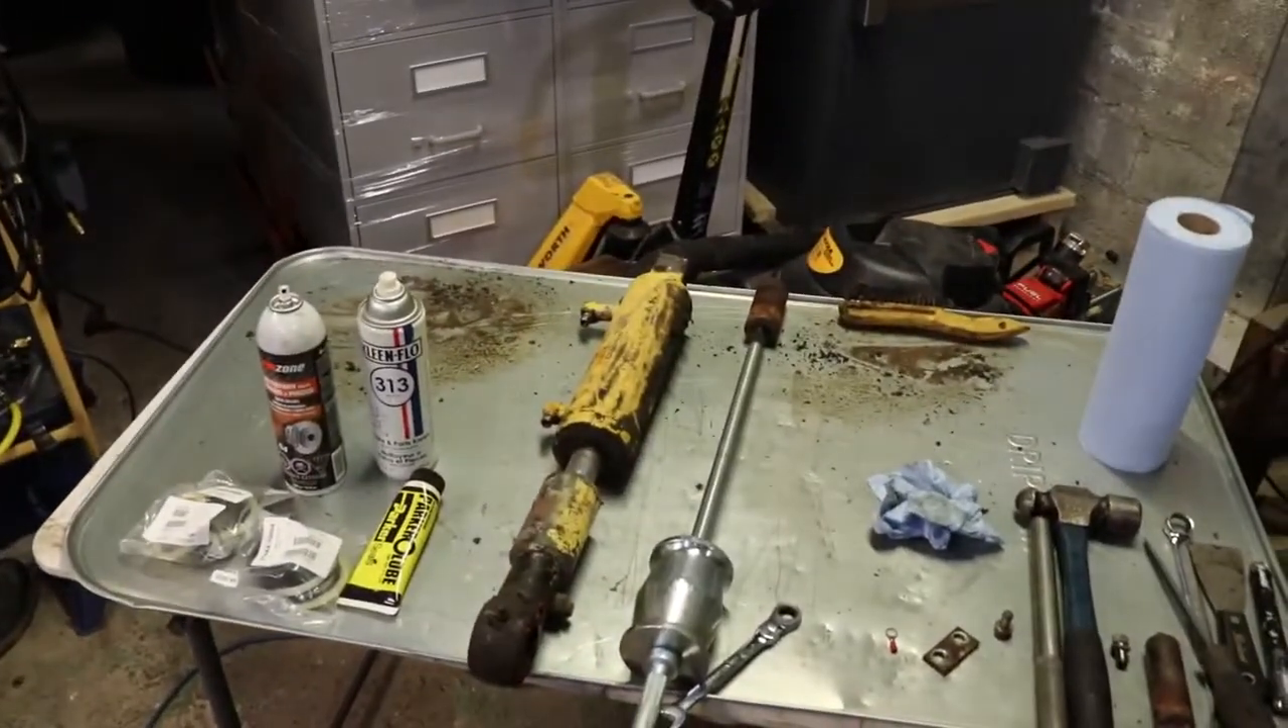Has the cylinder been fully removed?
Yes.